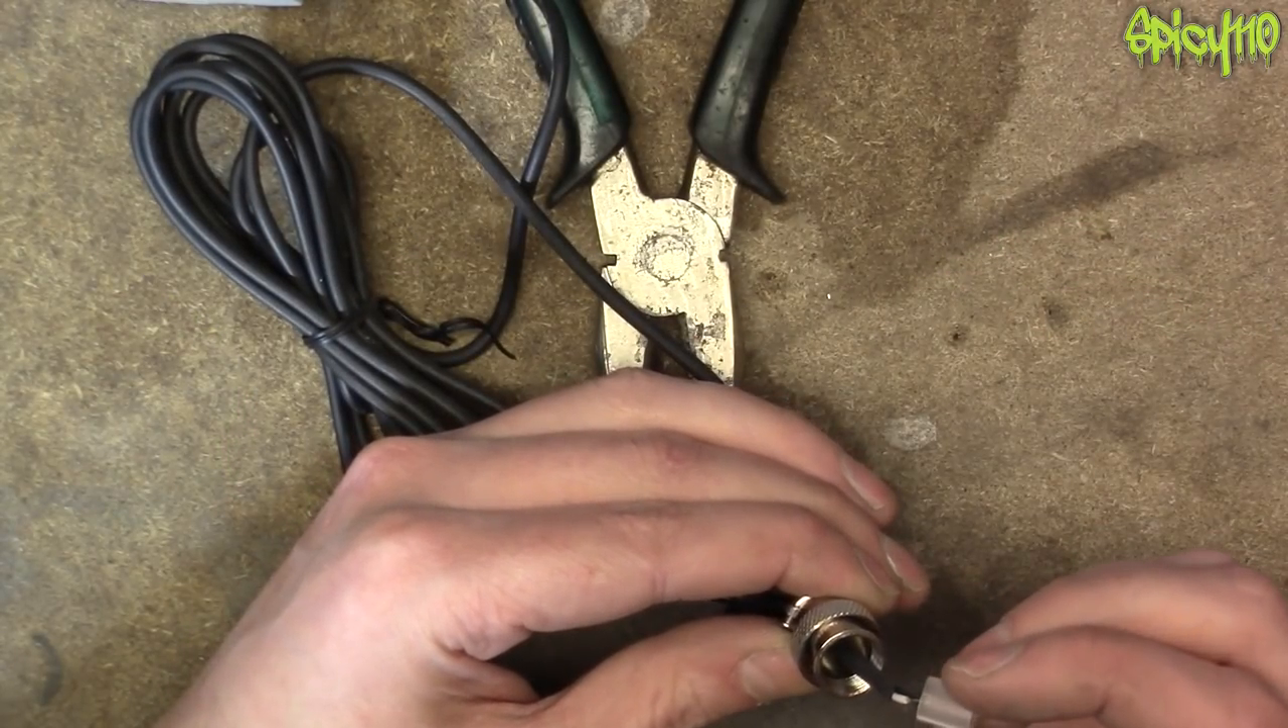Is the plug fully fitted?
No.